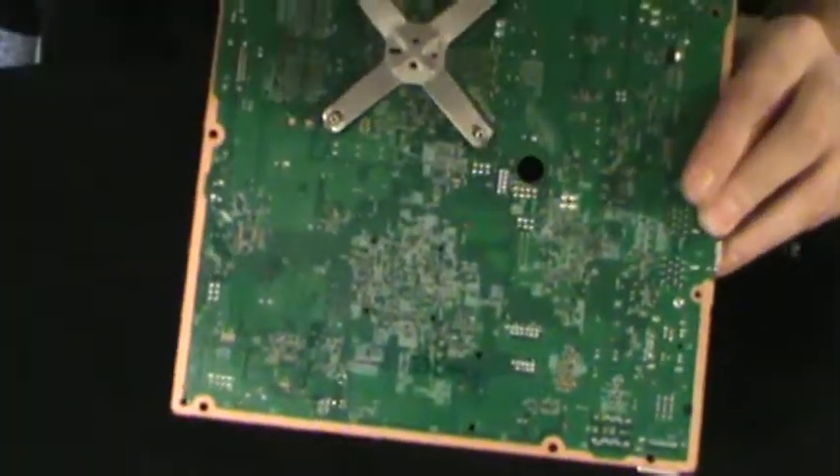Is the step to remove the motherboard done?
Yes.